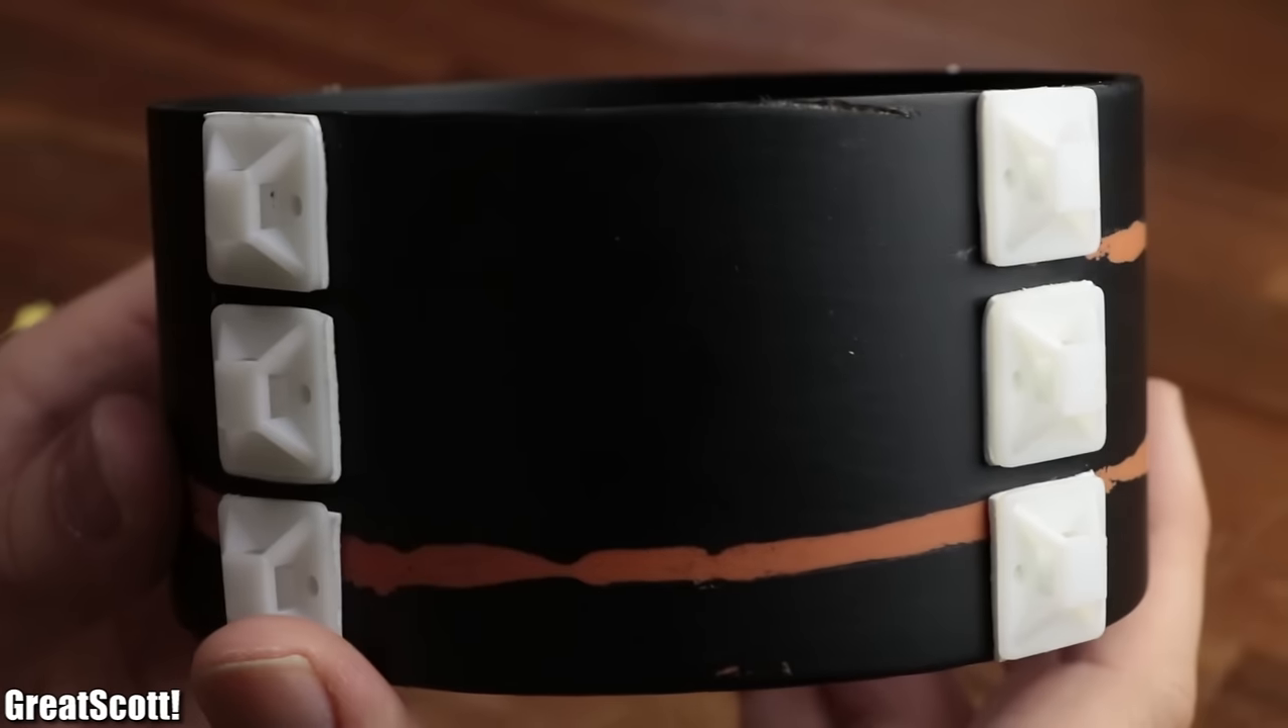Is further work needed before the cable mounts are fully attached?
No.